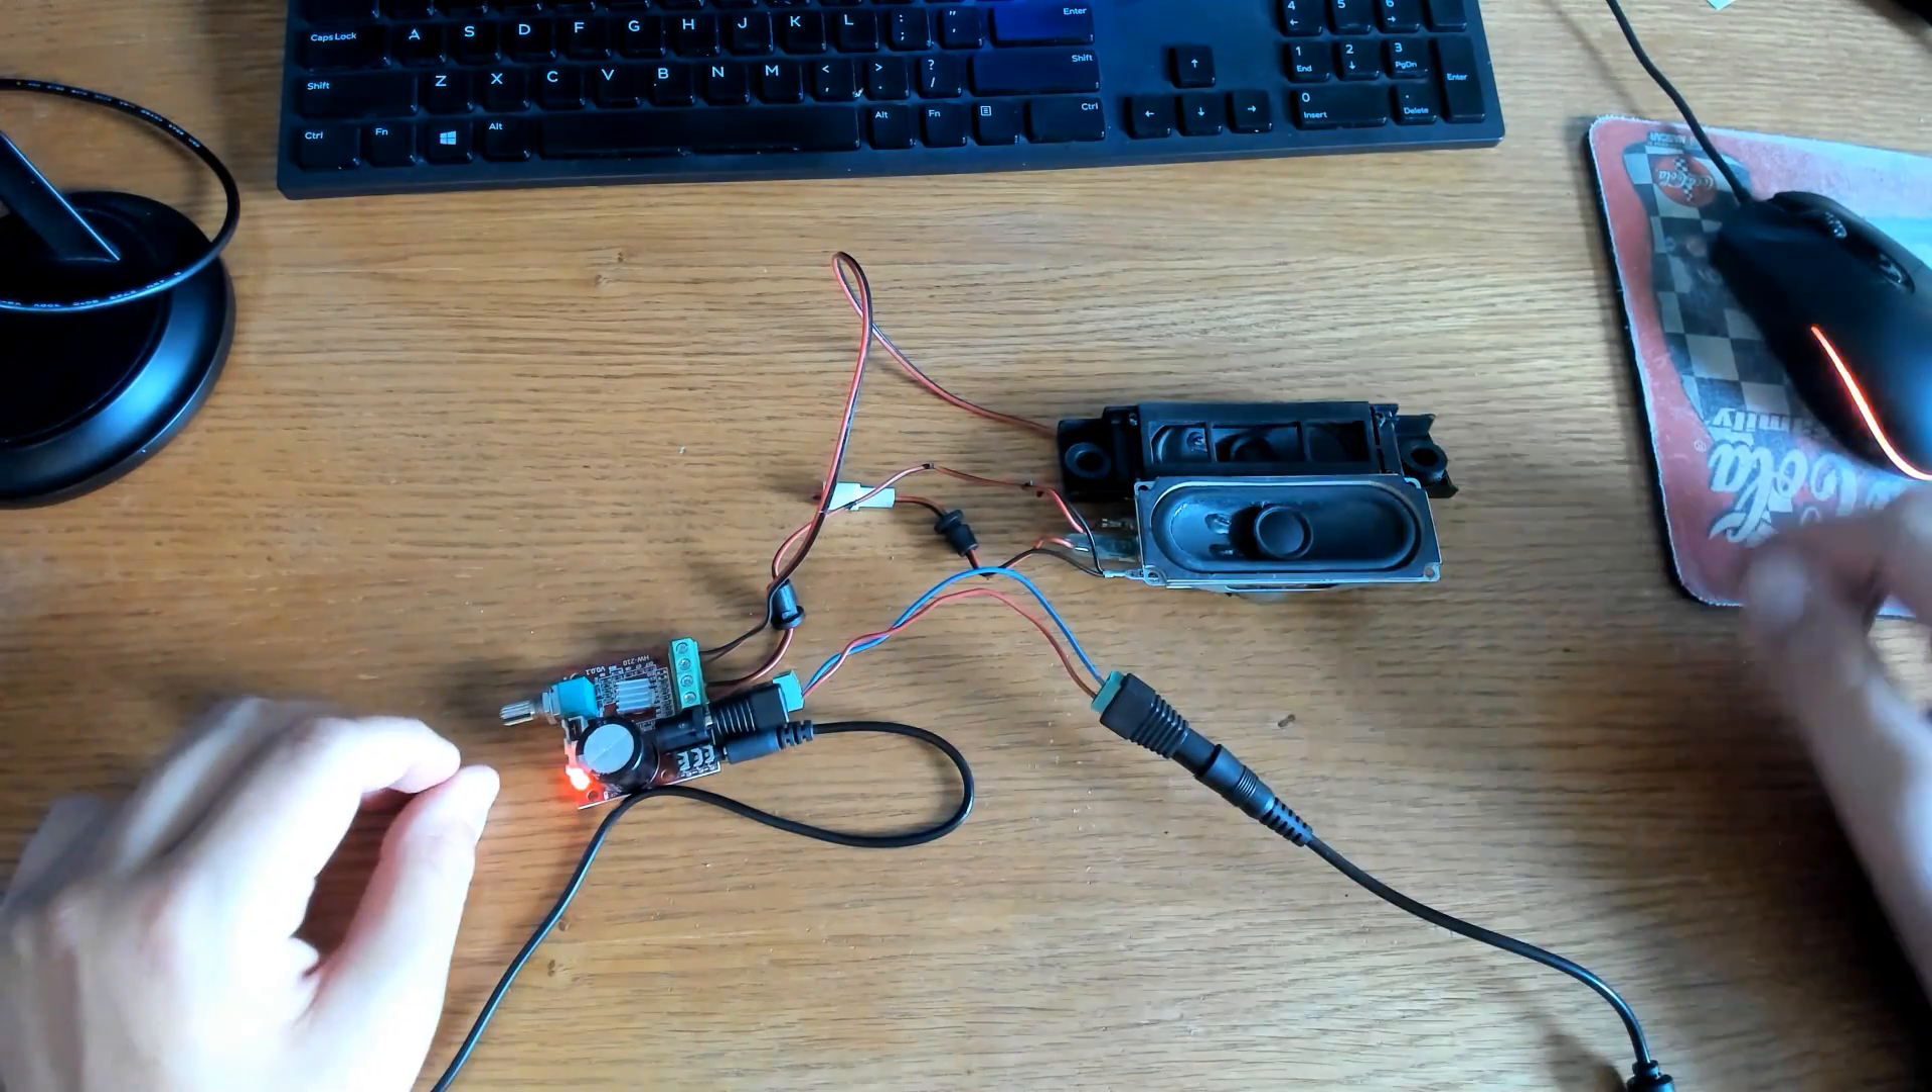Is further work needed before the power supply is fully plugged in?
No.